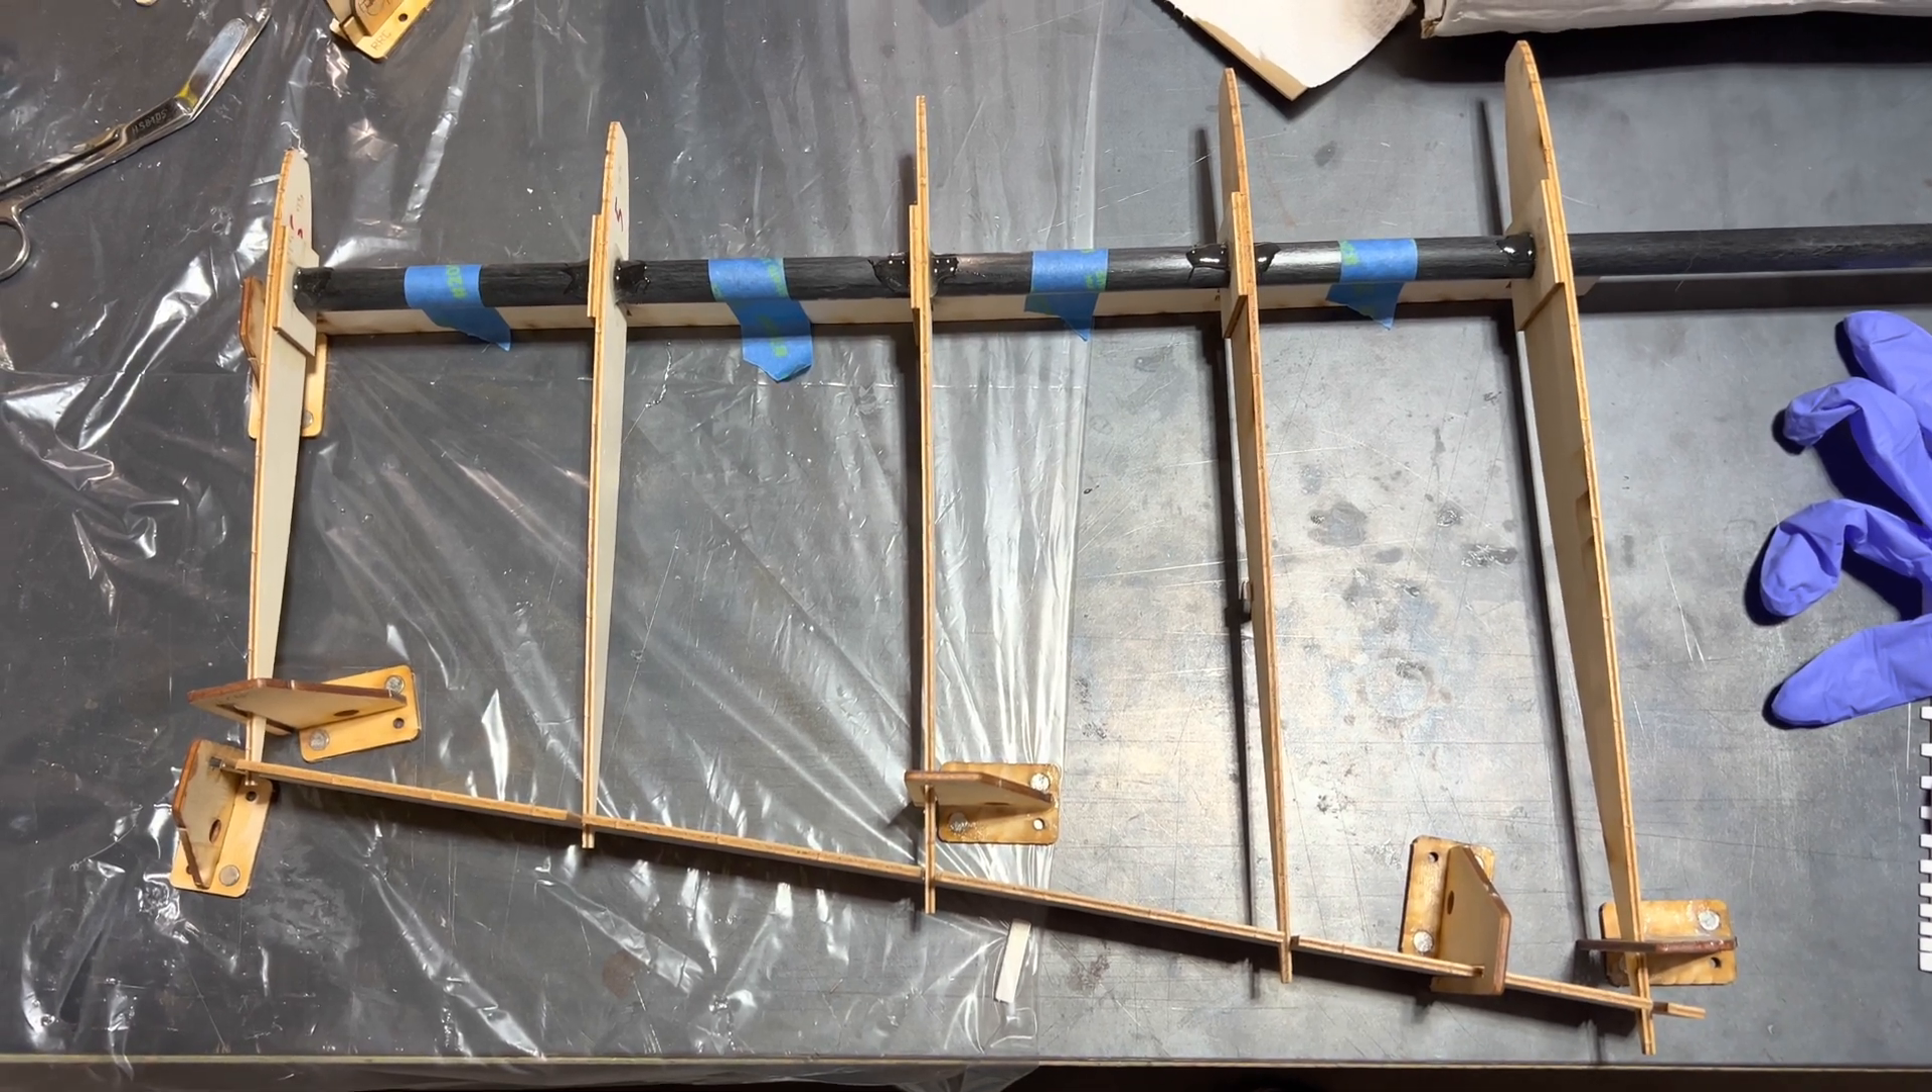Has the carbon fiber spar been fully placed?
Yes.